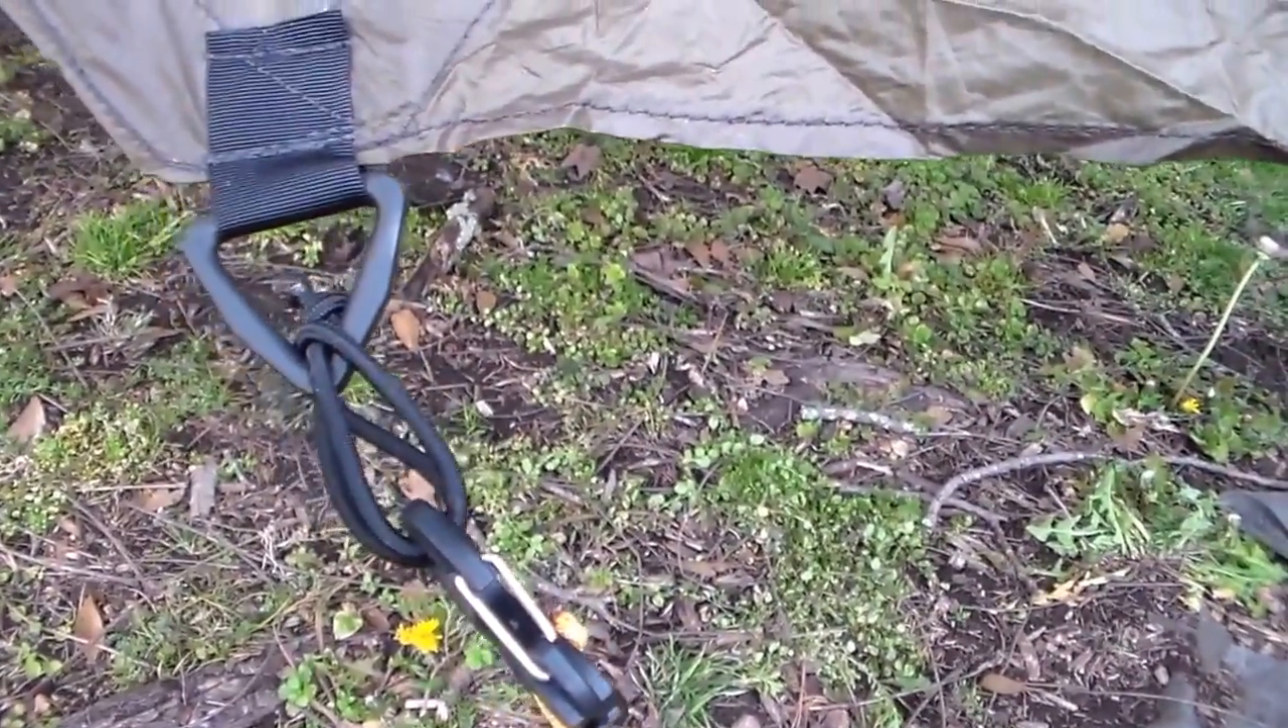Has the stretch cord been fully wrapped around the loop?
Yes.